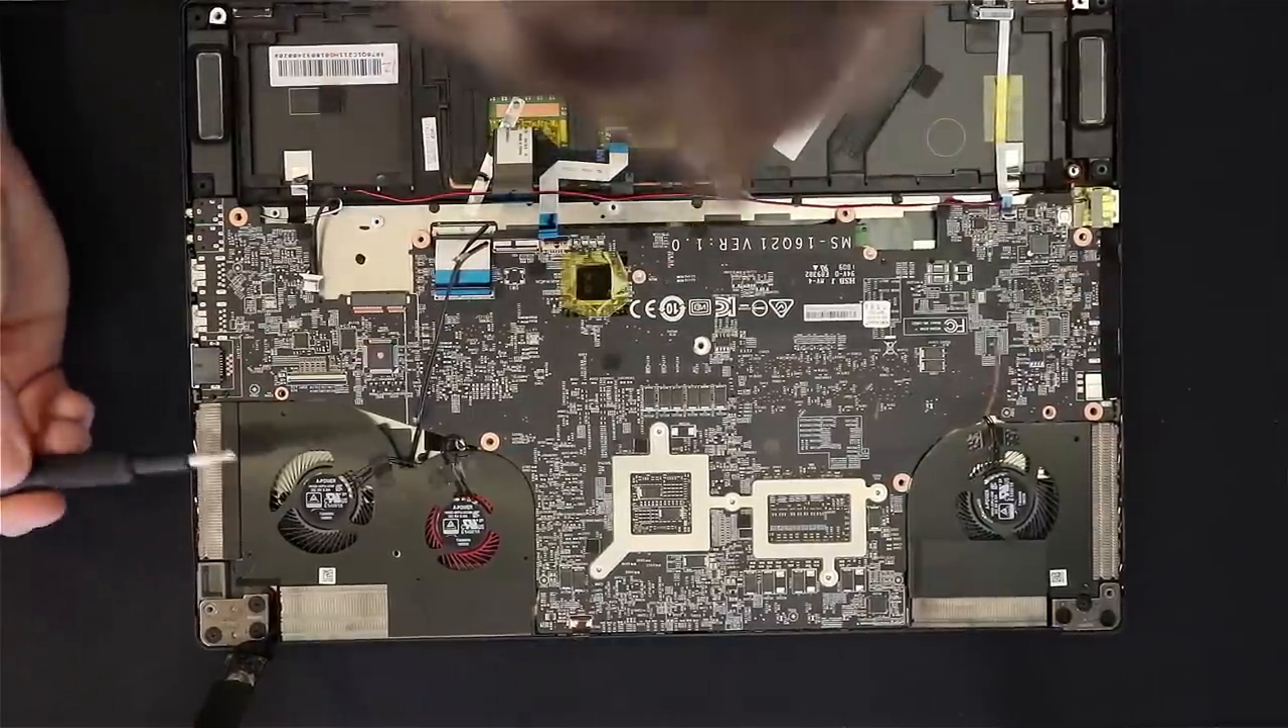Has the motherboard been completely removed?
No.